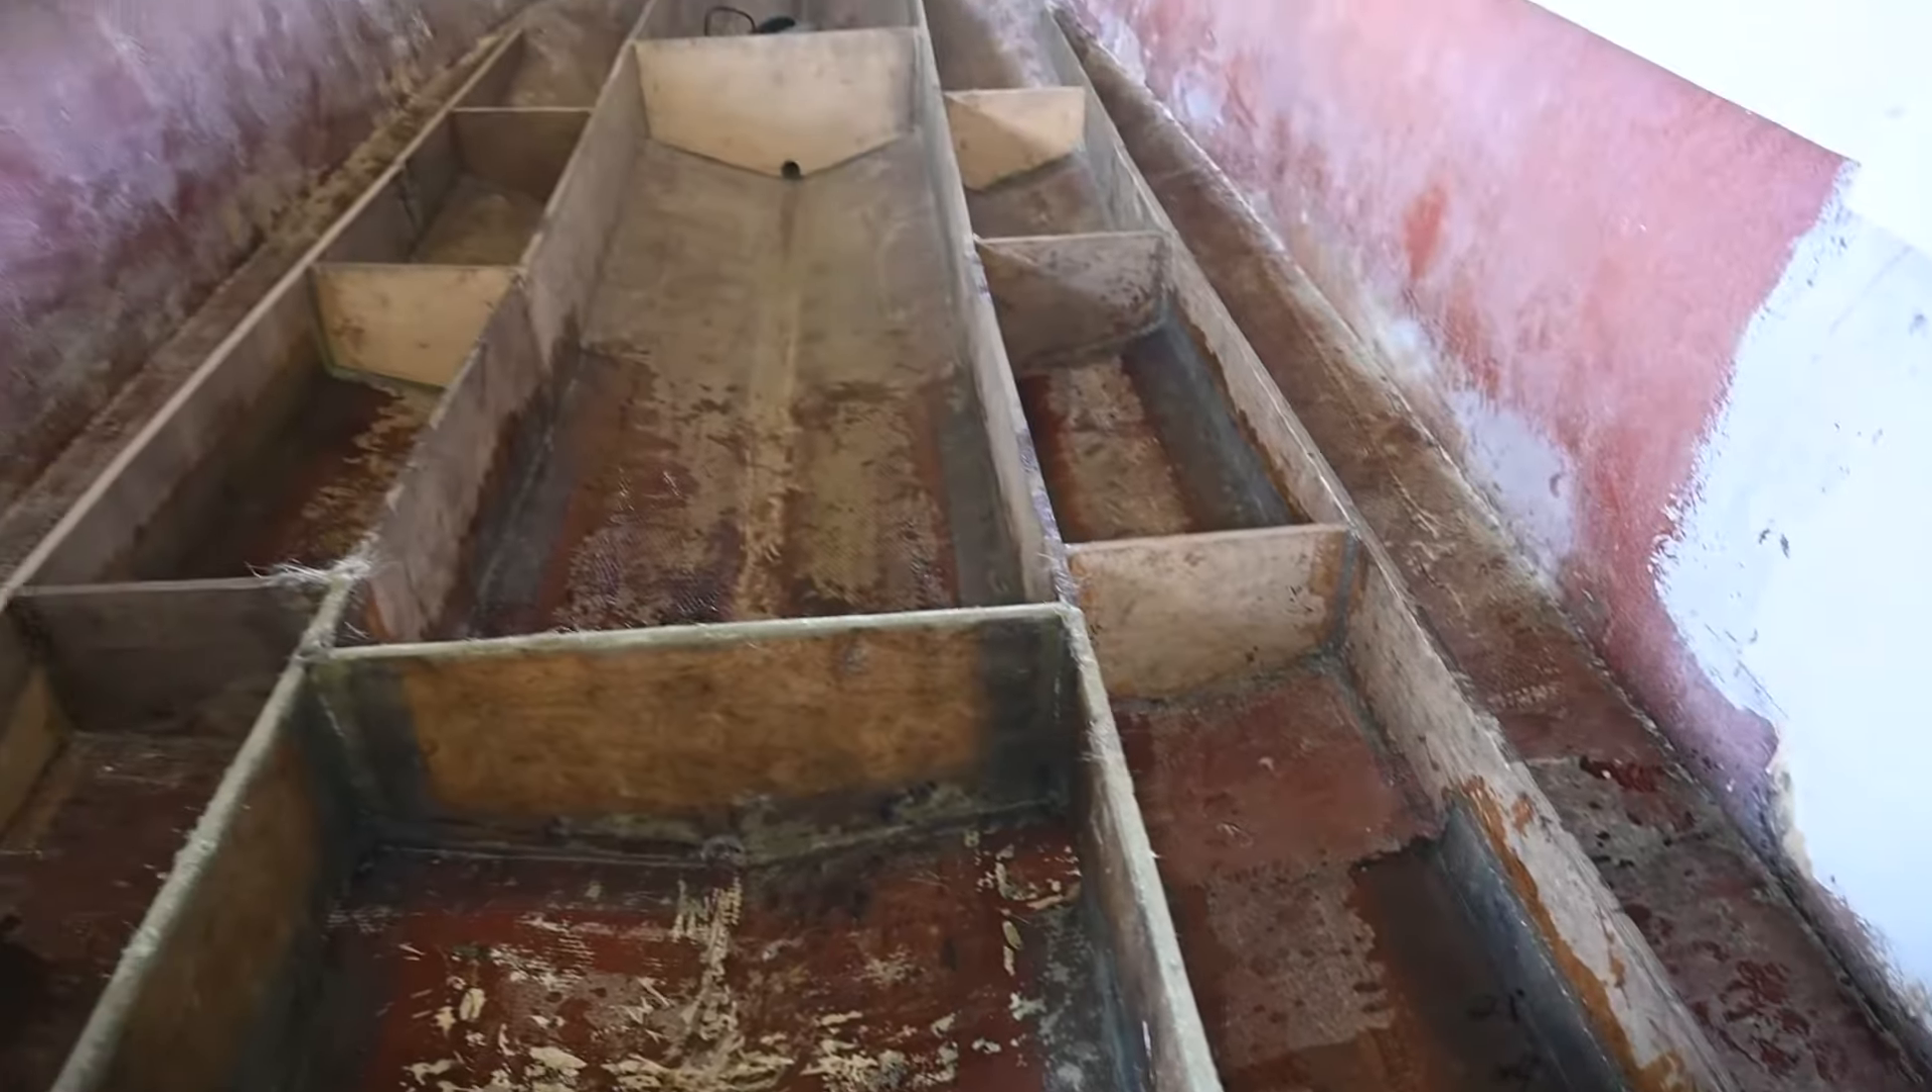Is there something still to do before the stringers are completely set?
No.